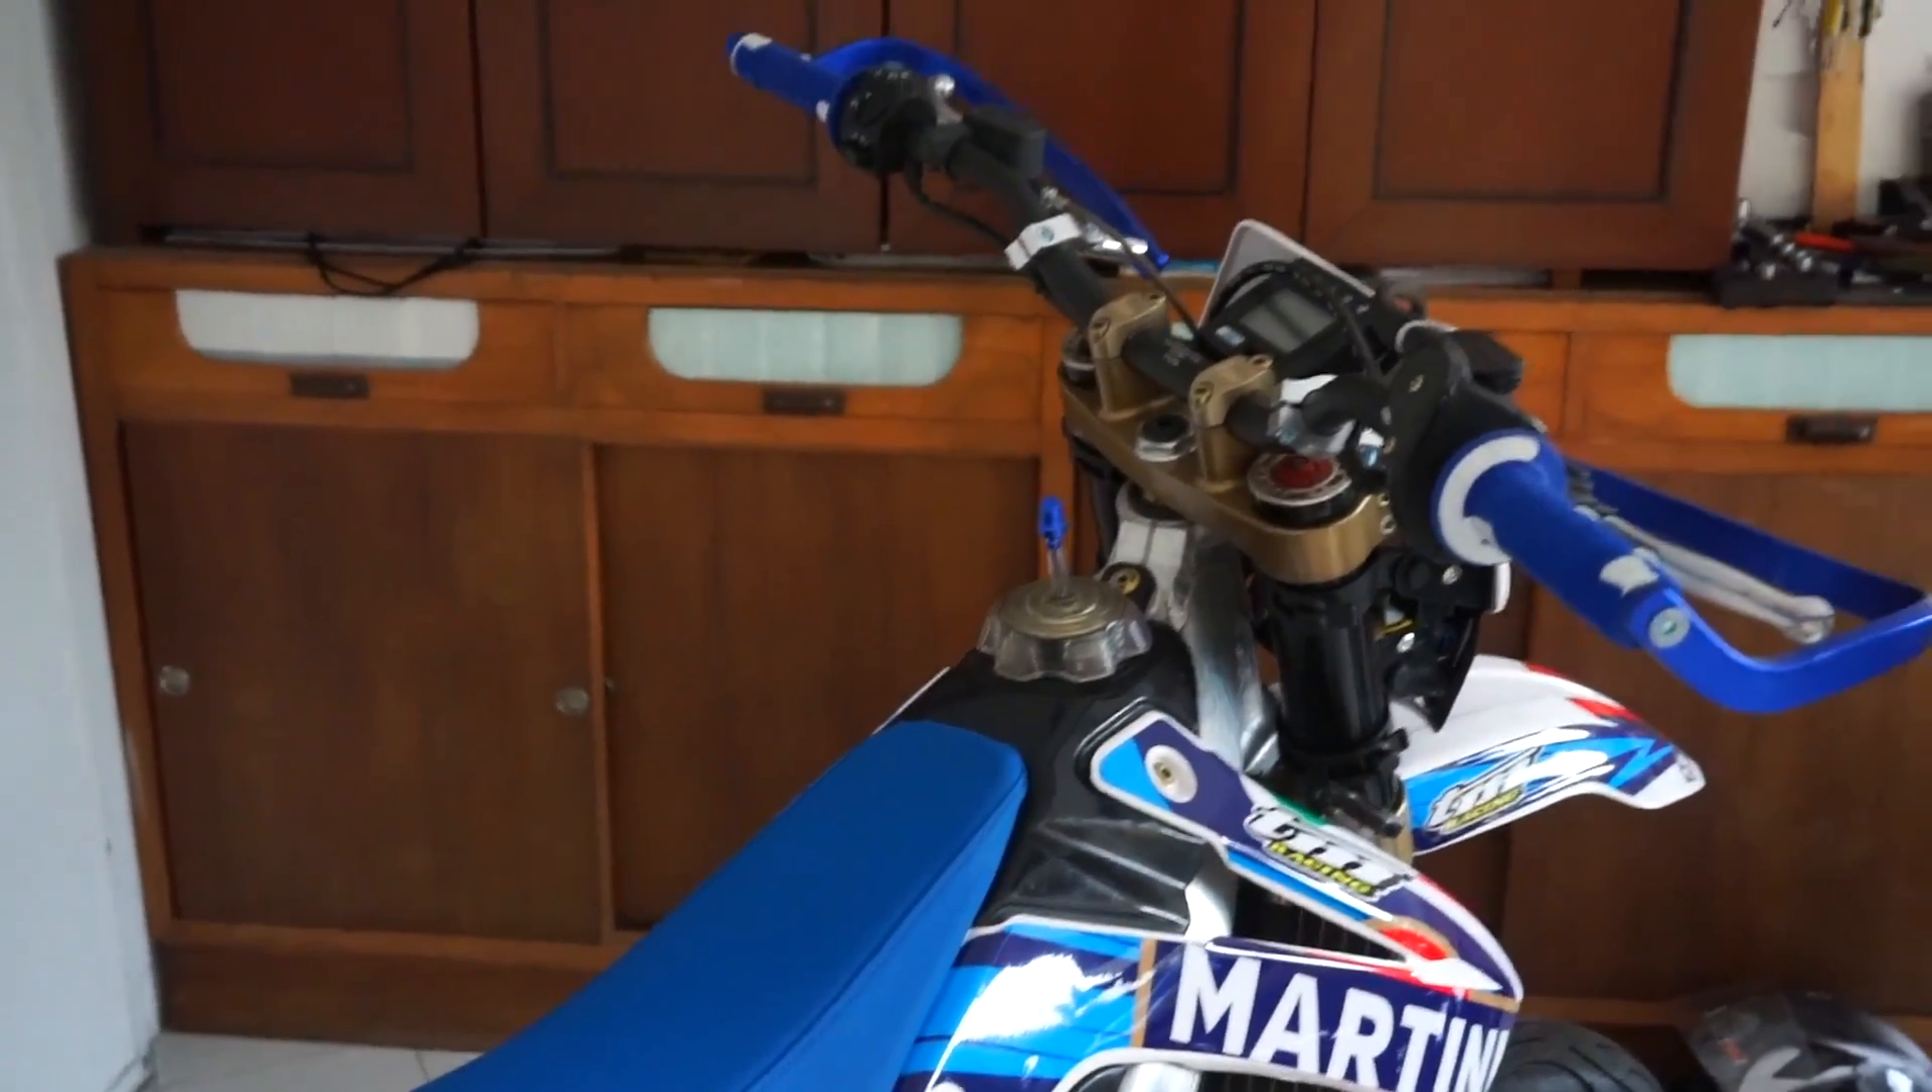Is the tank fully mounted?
Yes.